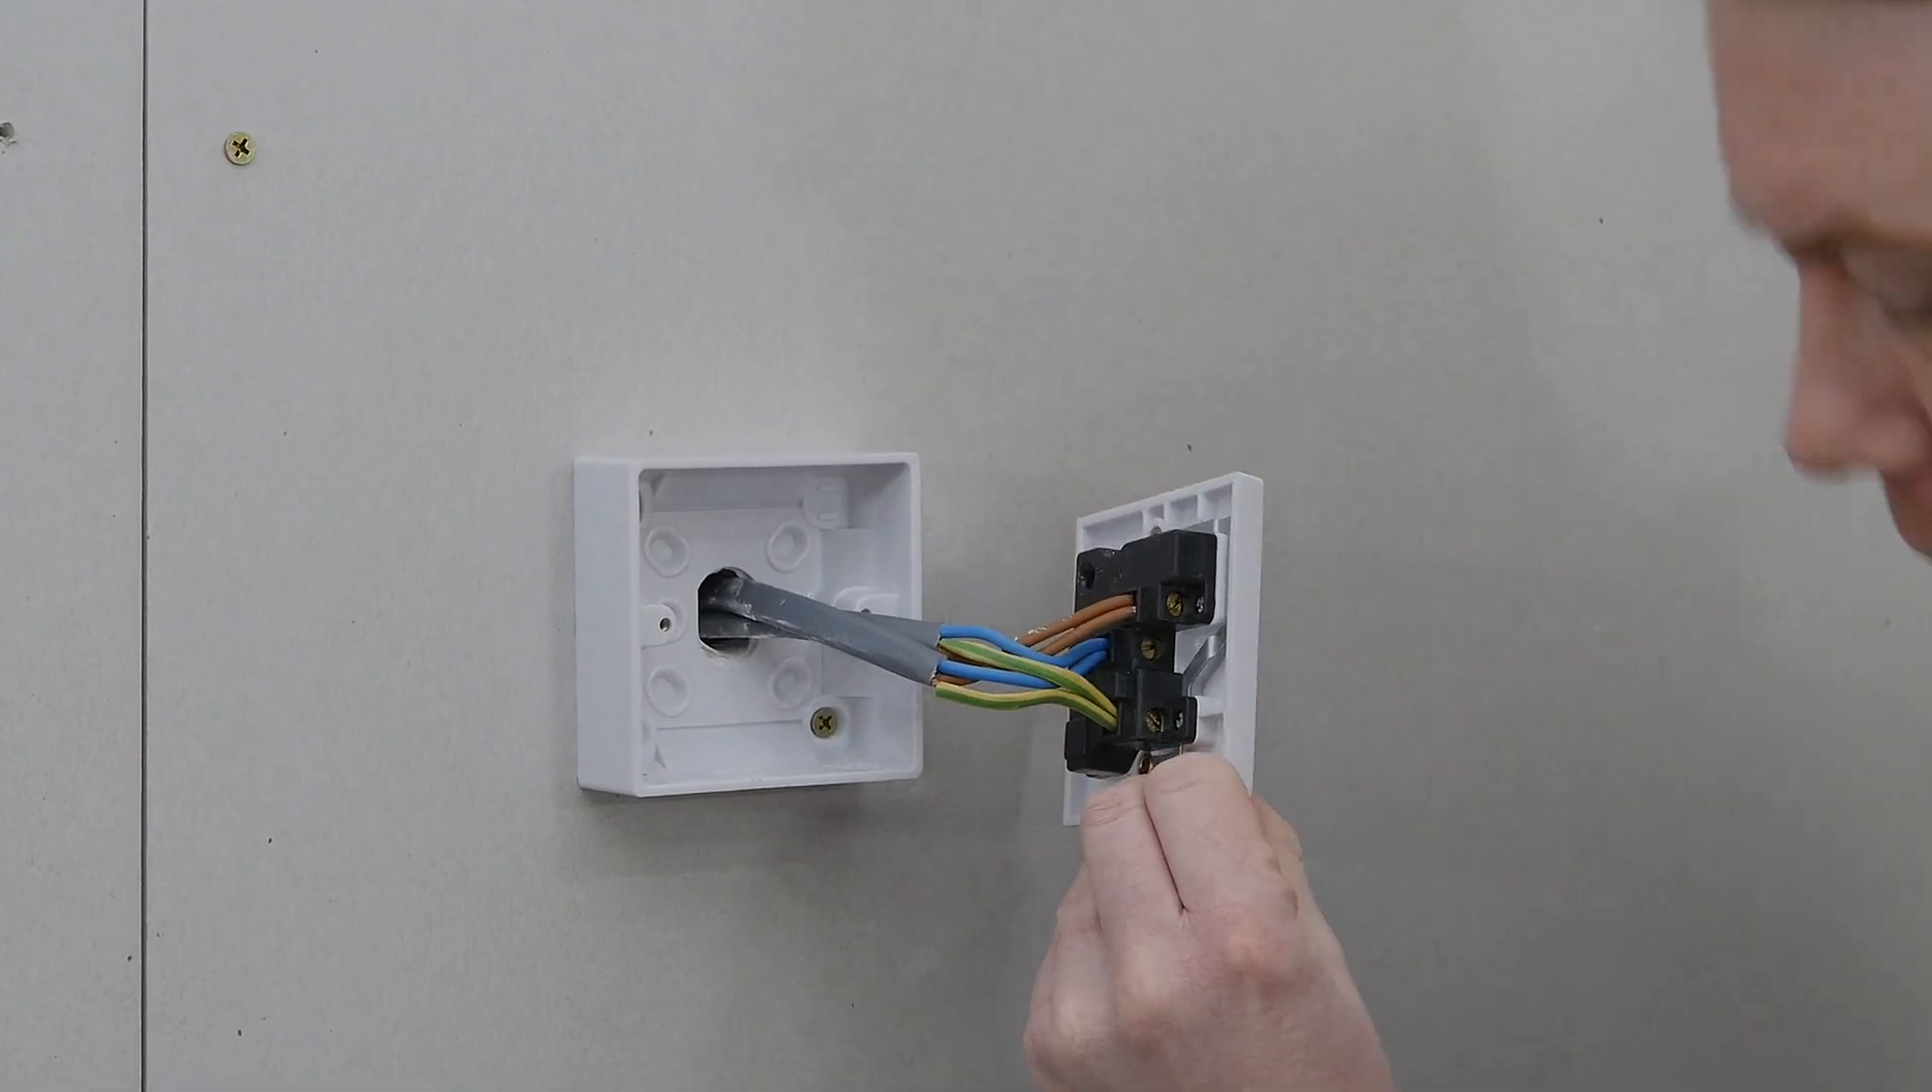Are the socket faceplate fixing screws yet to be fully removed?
No.